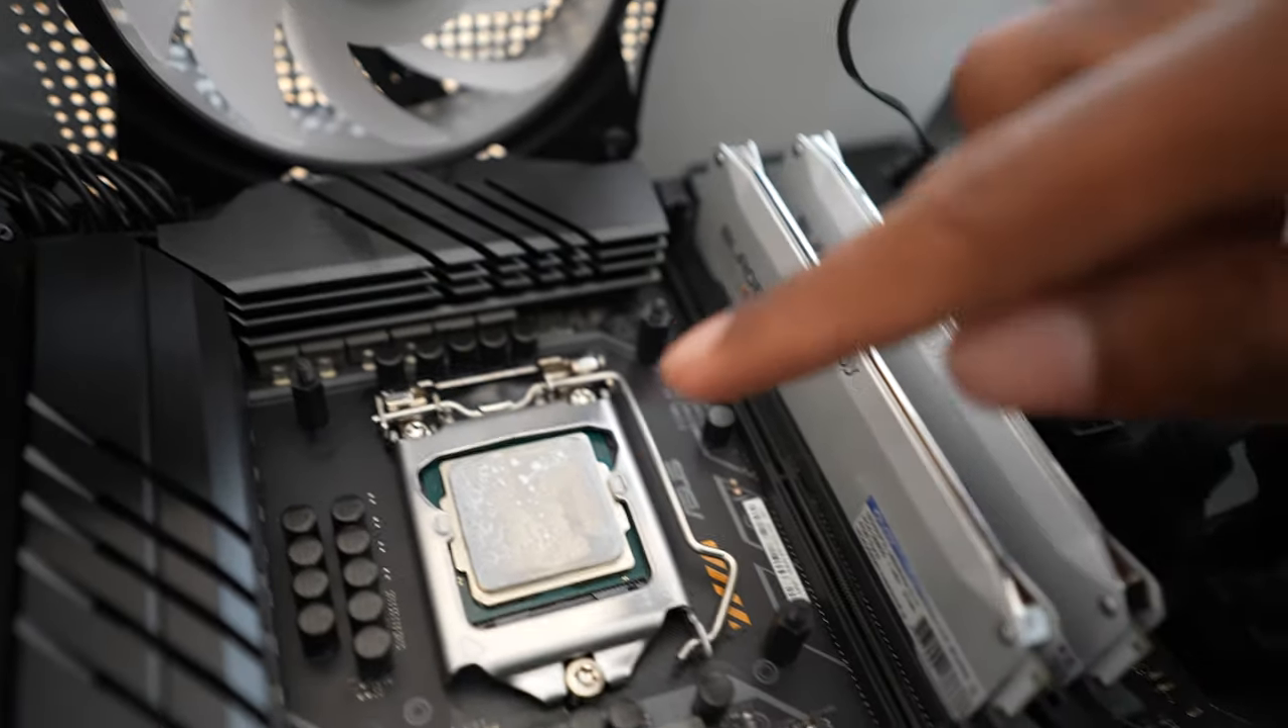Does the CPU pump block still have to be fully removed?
No.